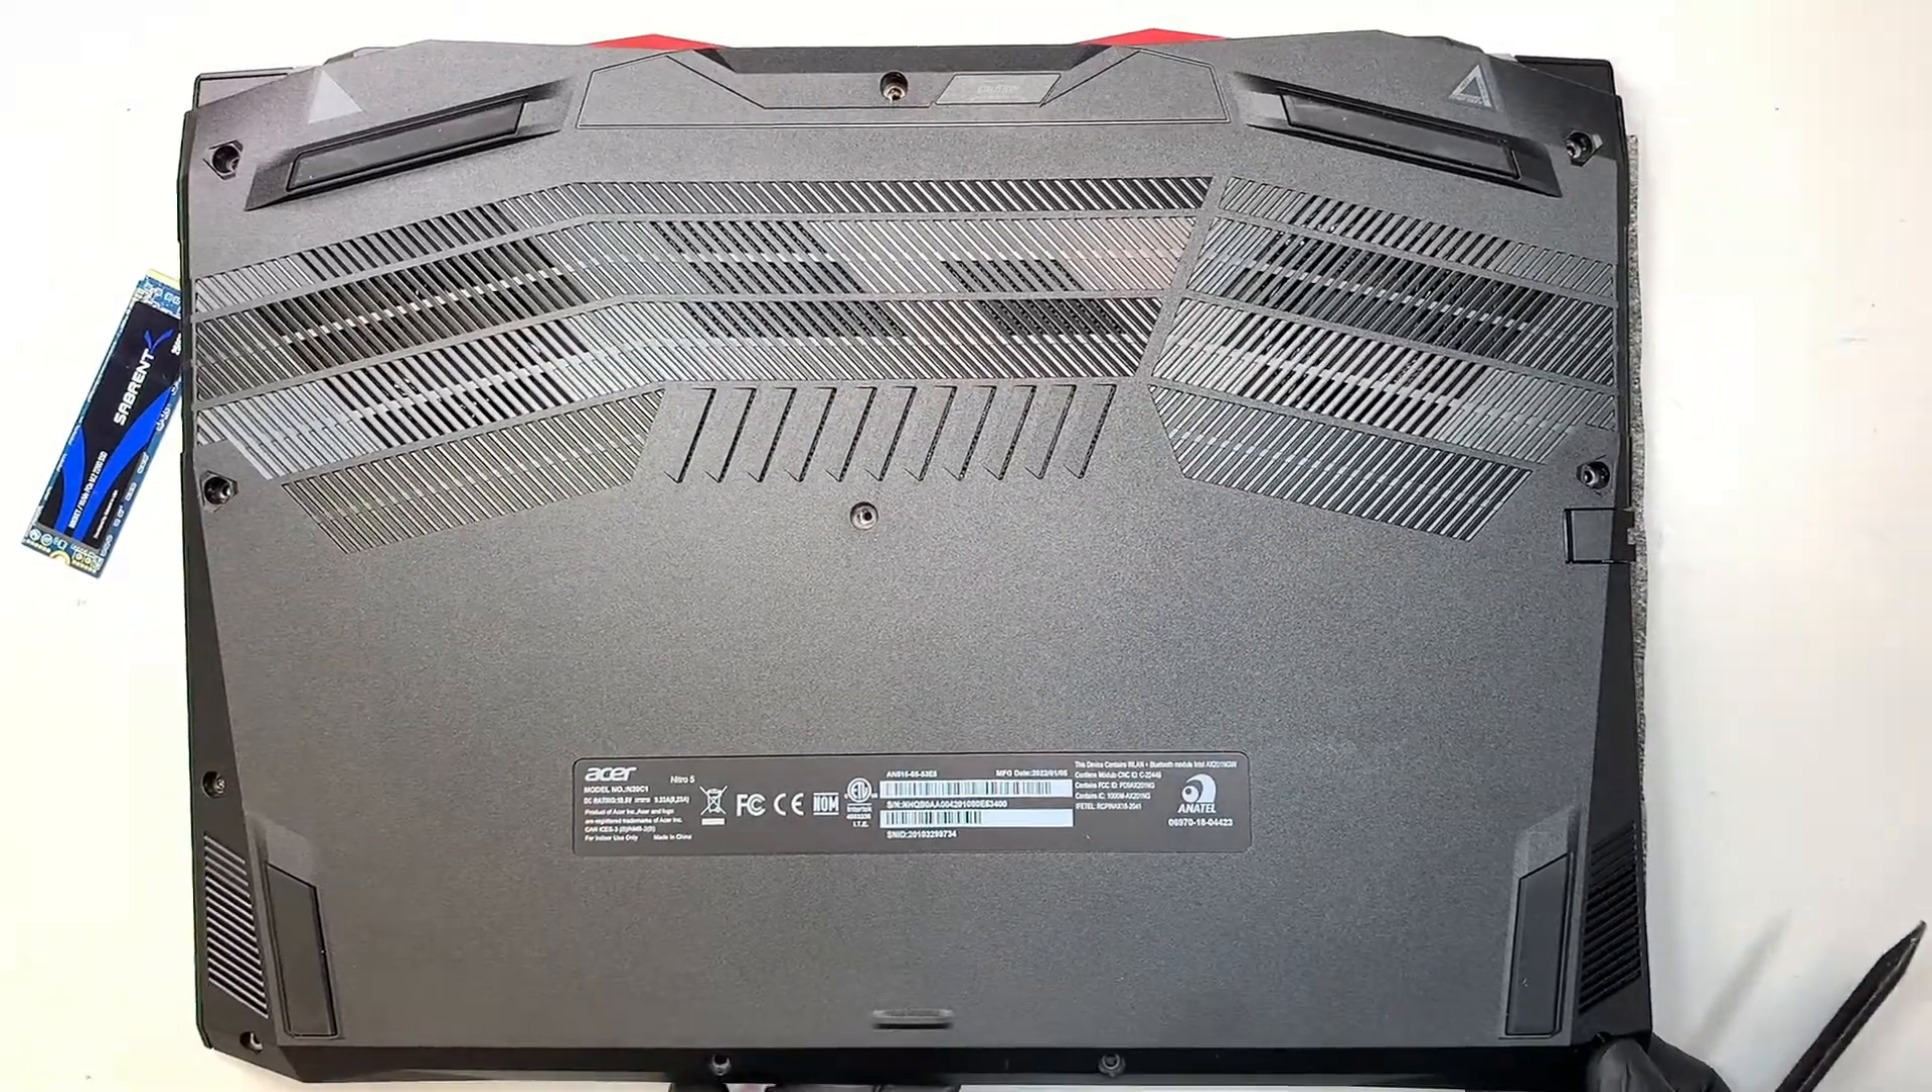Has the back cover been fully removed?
No.